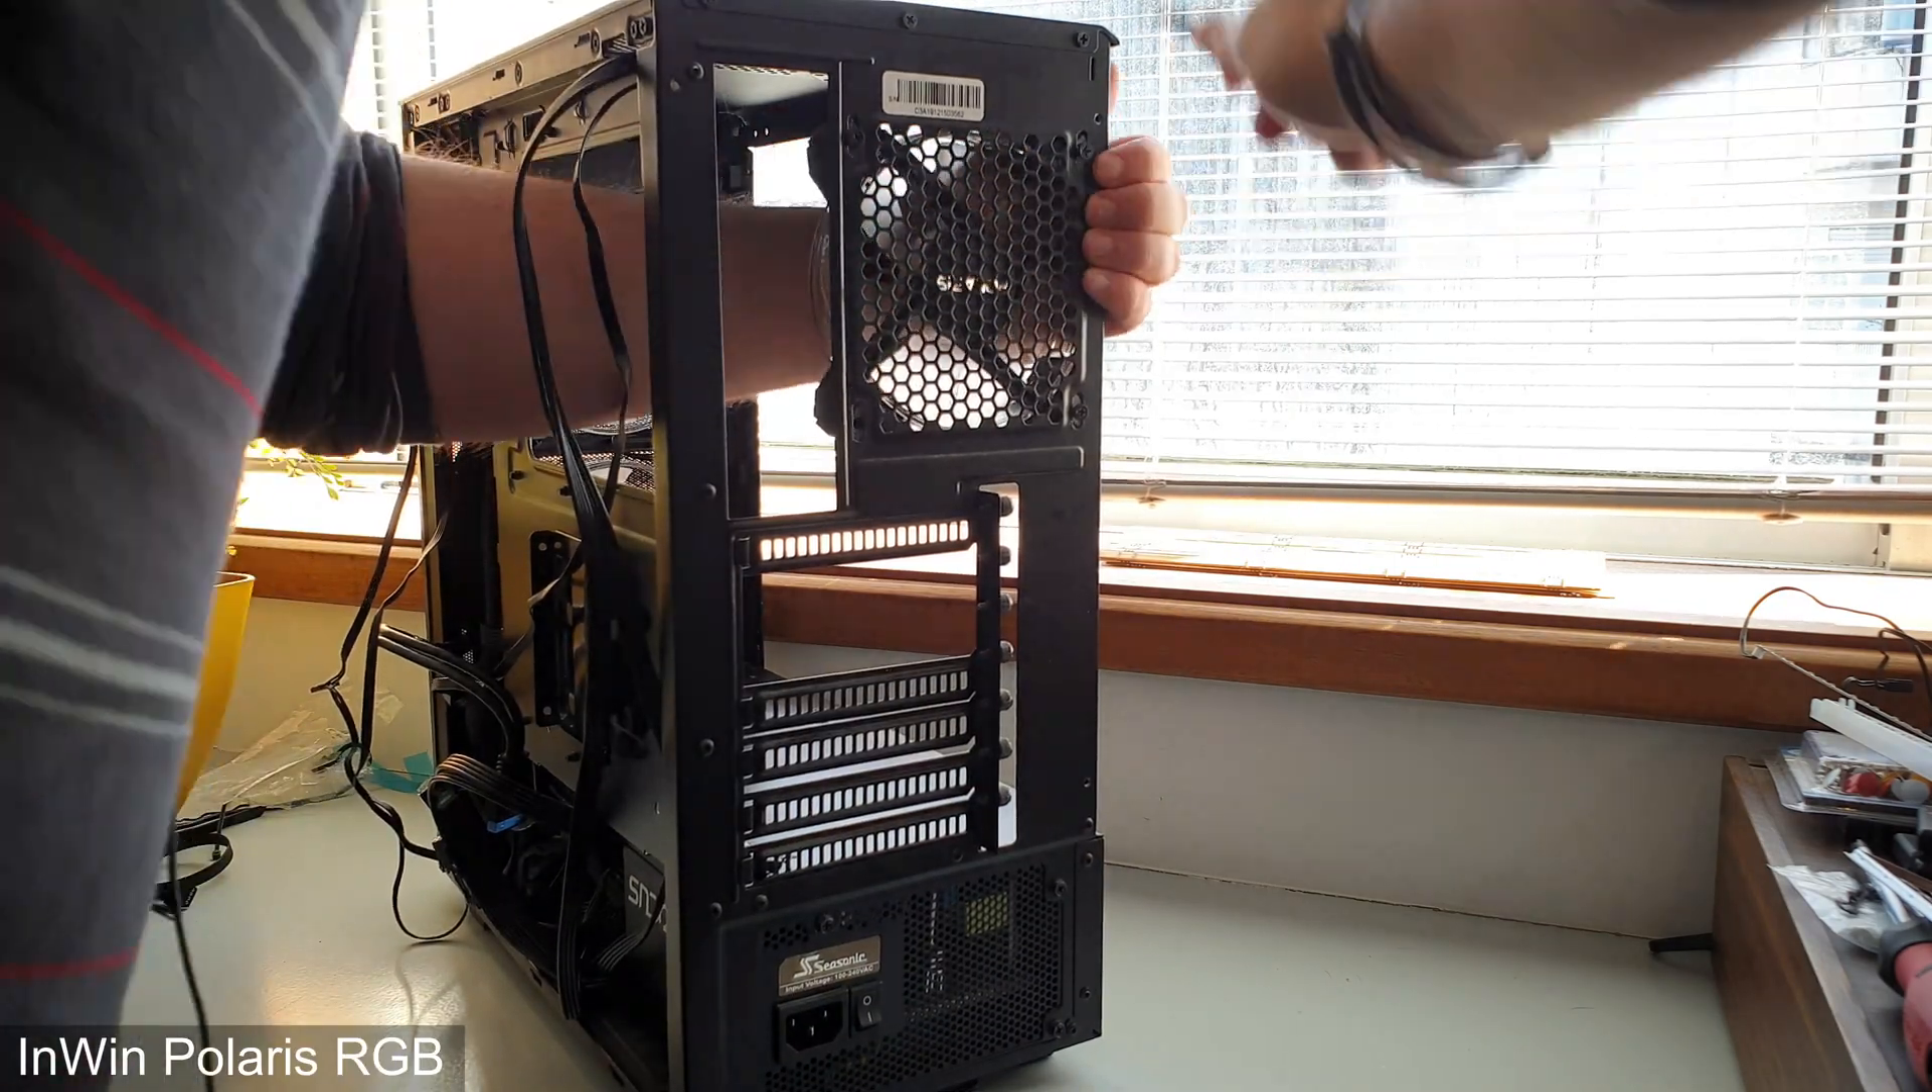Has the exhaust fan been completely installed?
No.